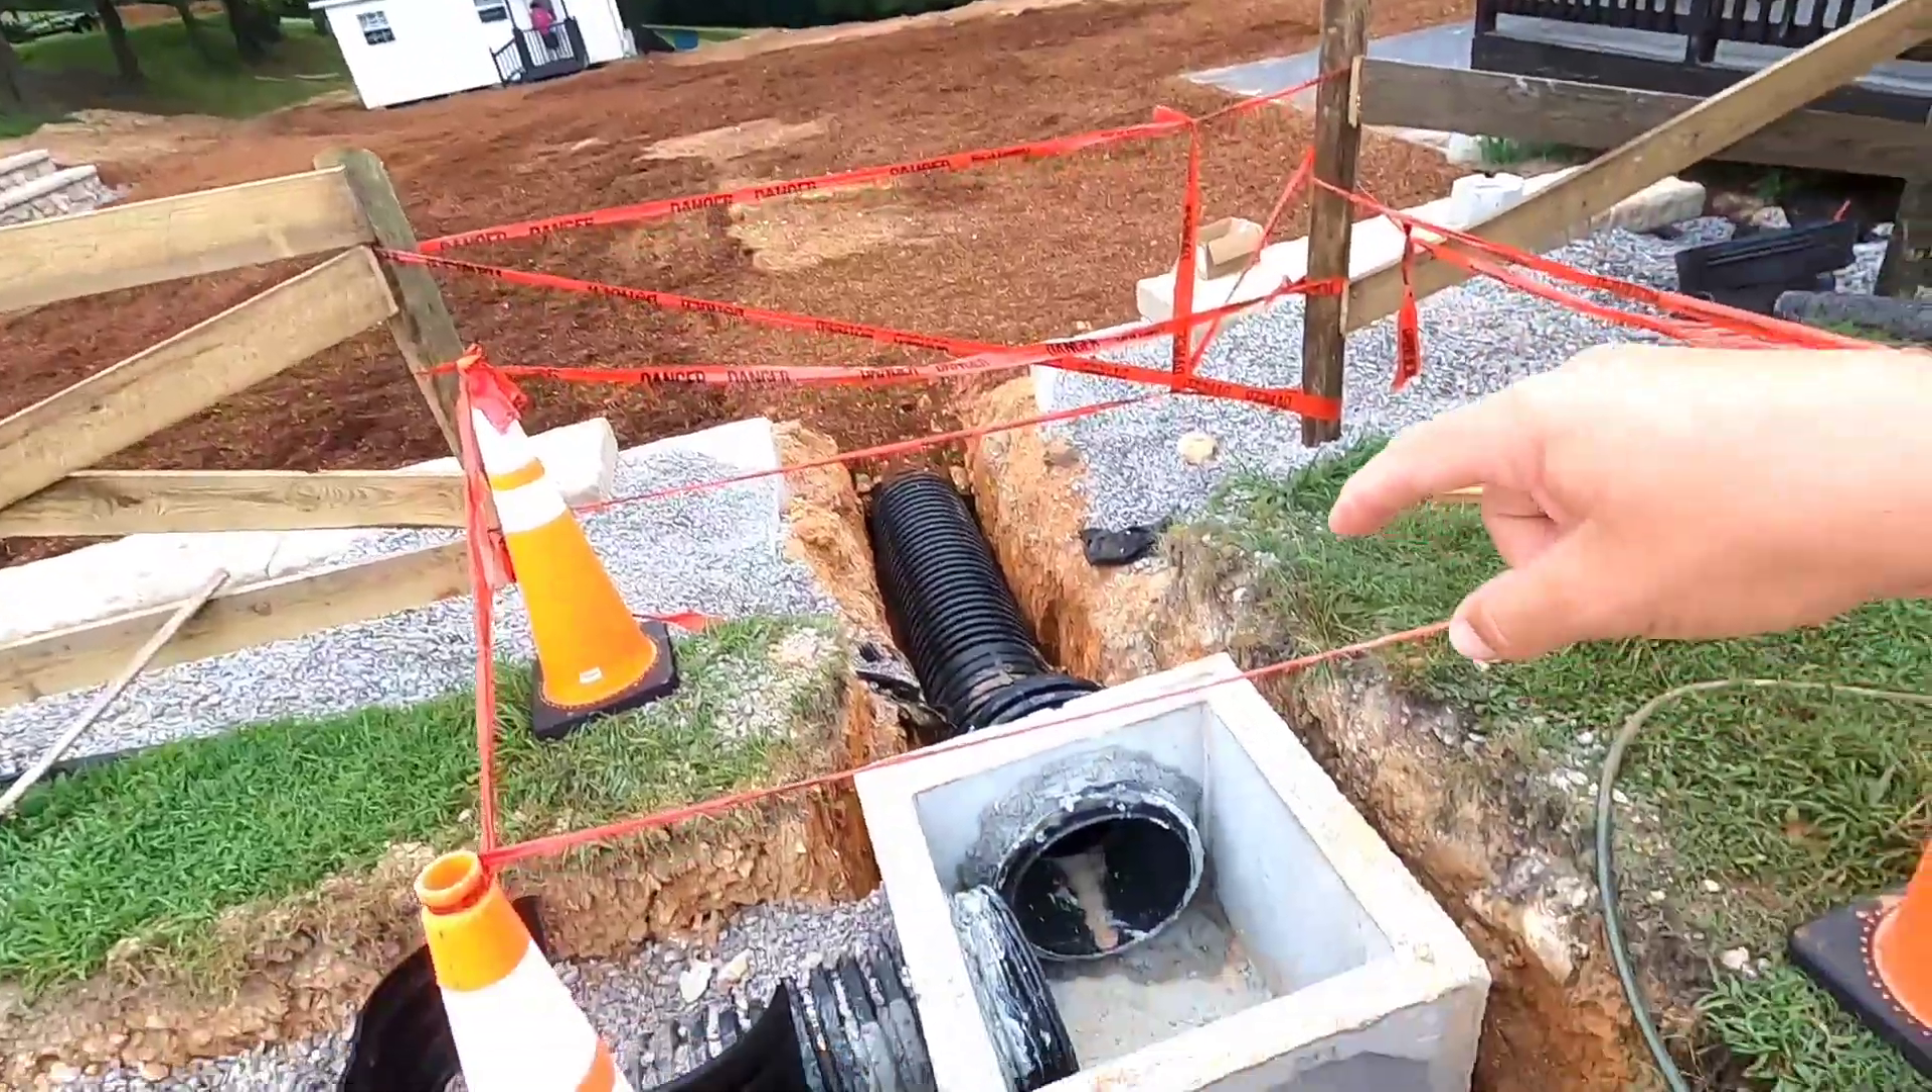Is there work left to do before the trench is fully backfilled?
Yes.